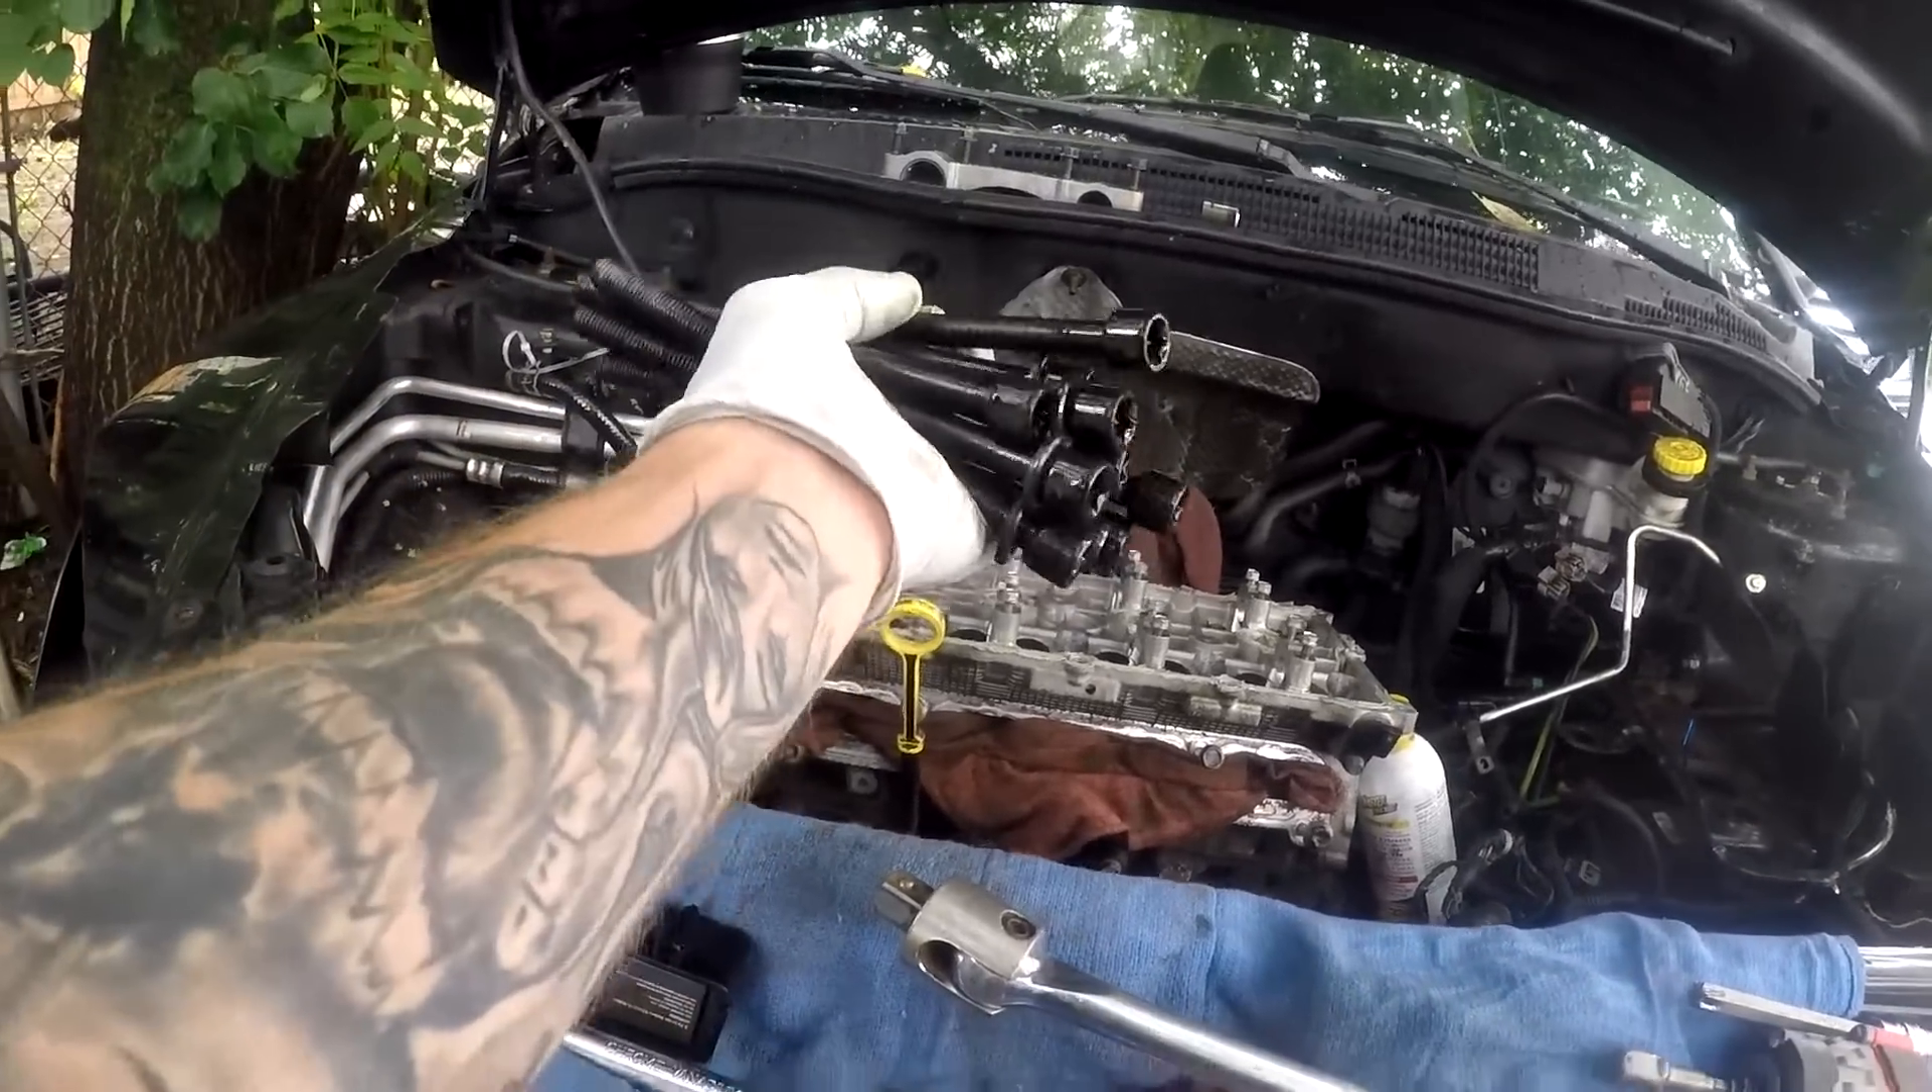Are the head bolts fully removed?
Yes.